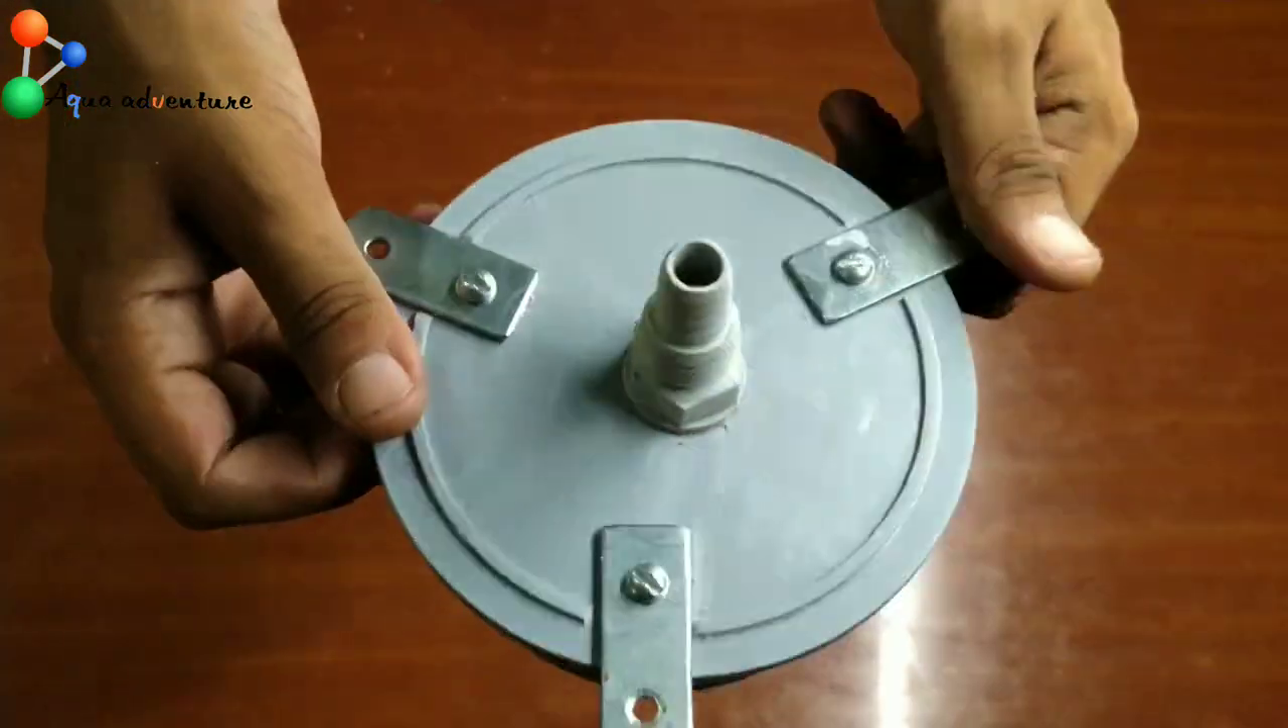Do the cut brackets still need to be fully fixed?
No.